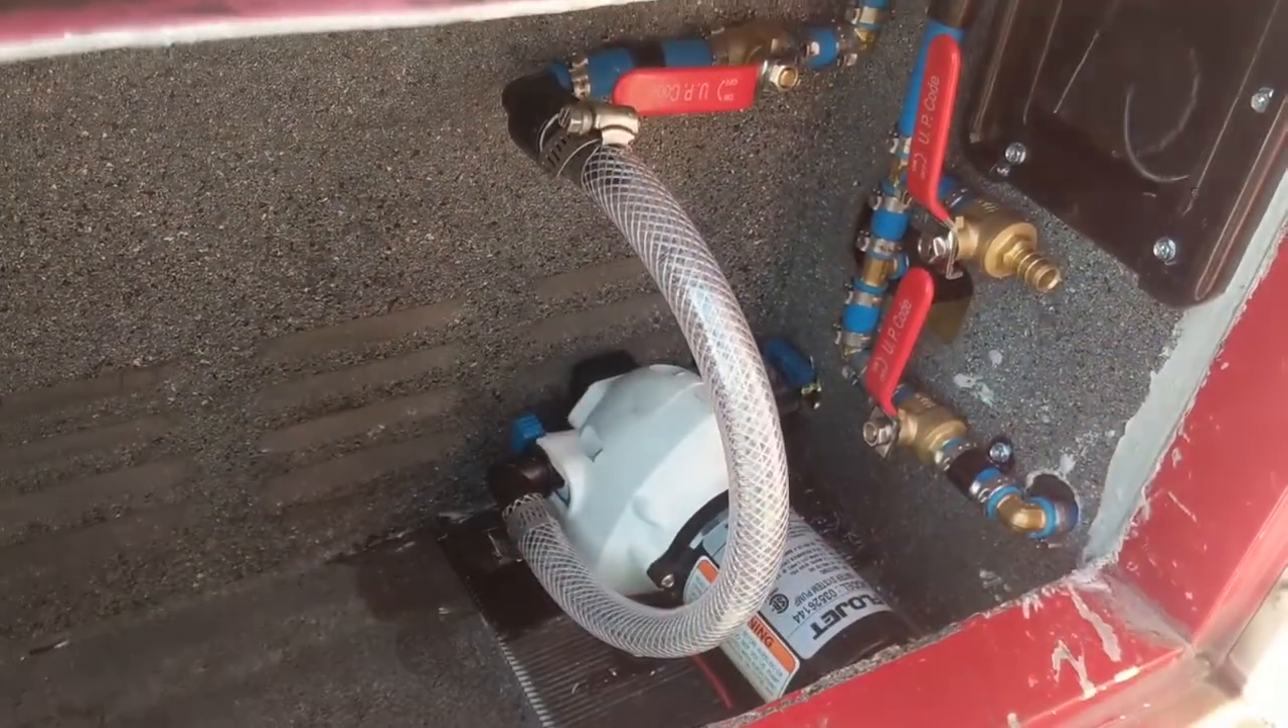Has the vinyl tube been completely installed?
Yes.